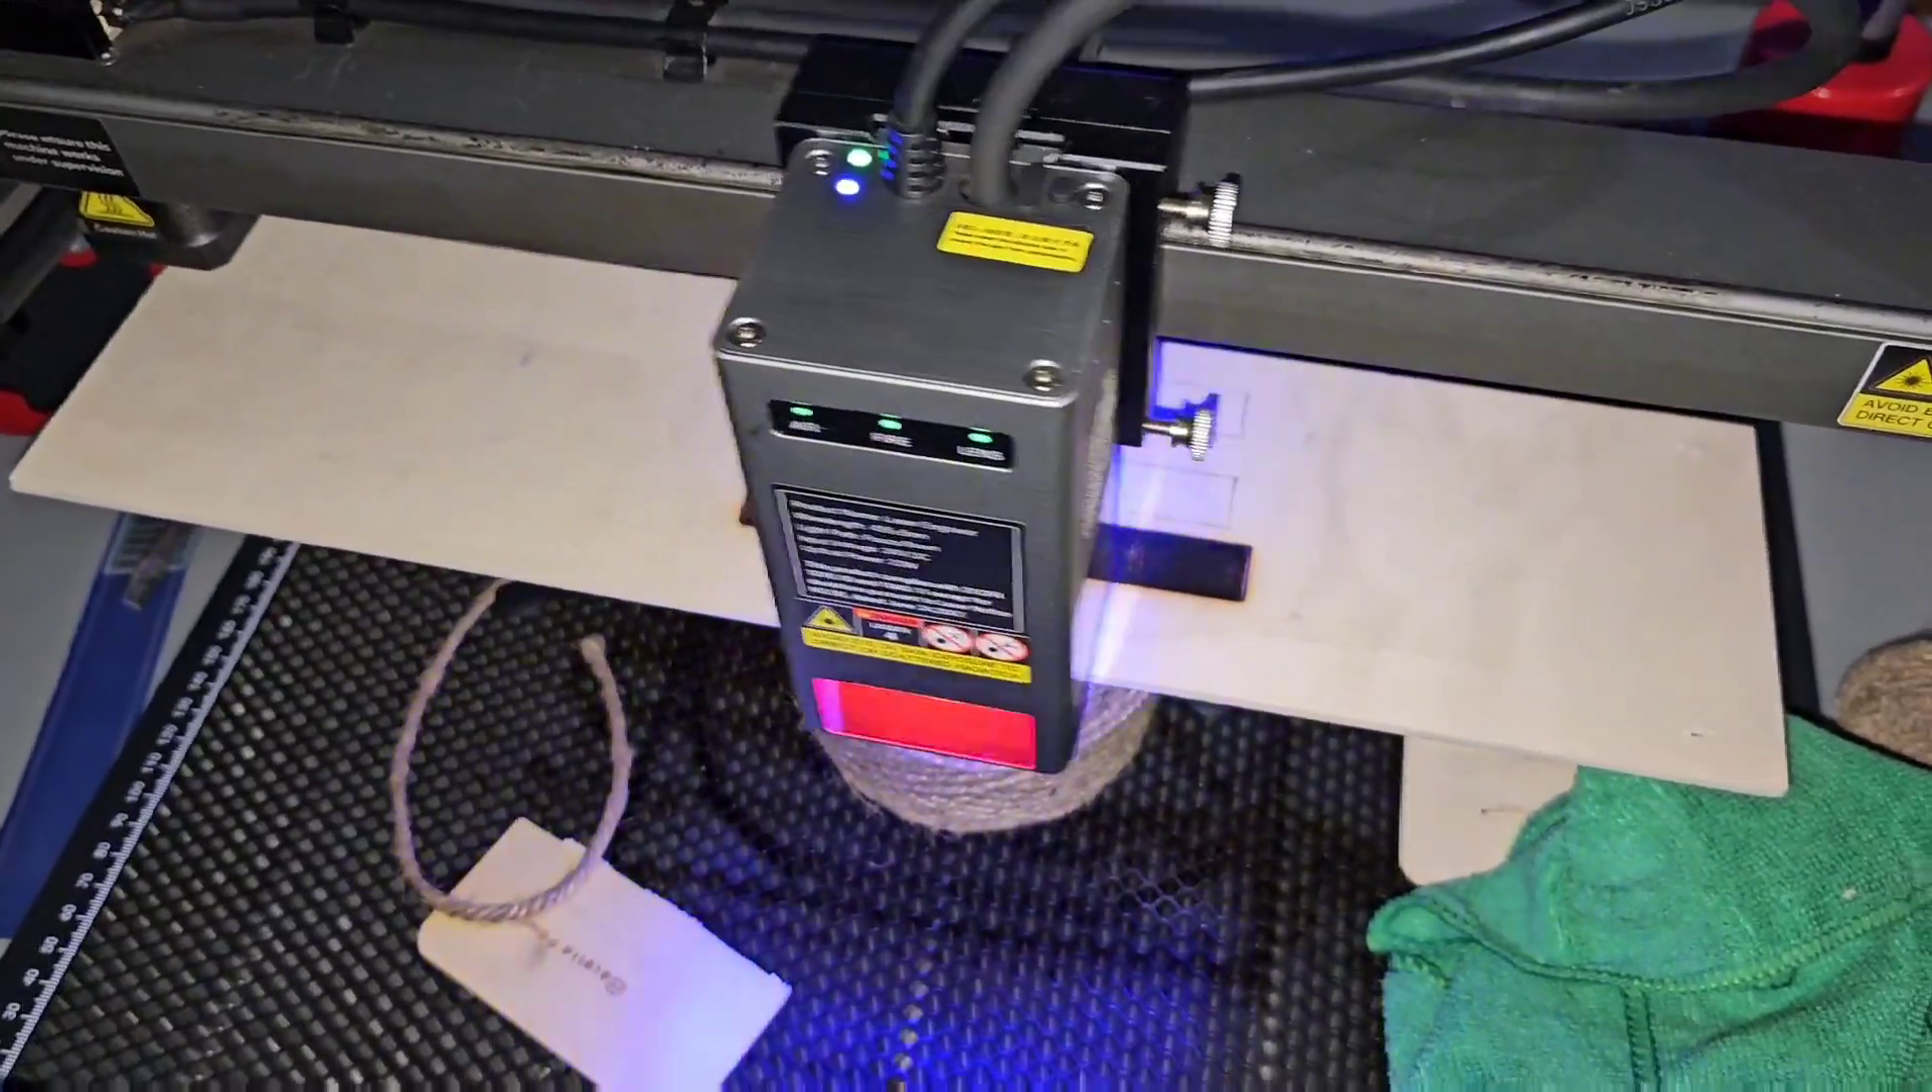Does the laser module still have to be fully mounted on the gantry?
No.